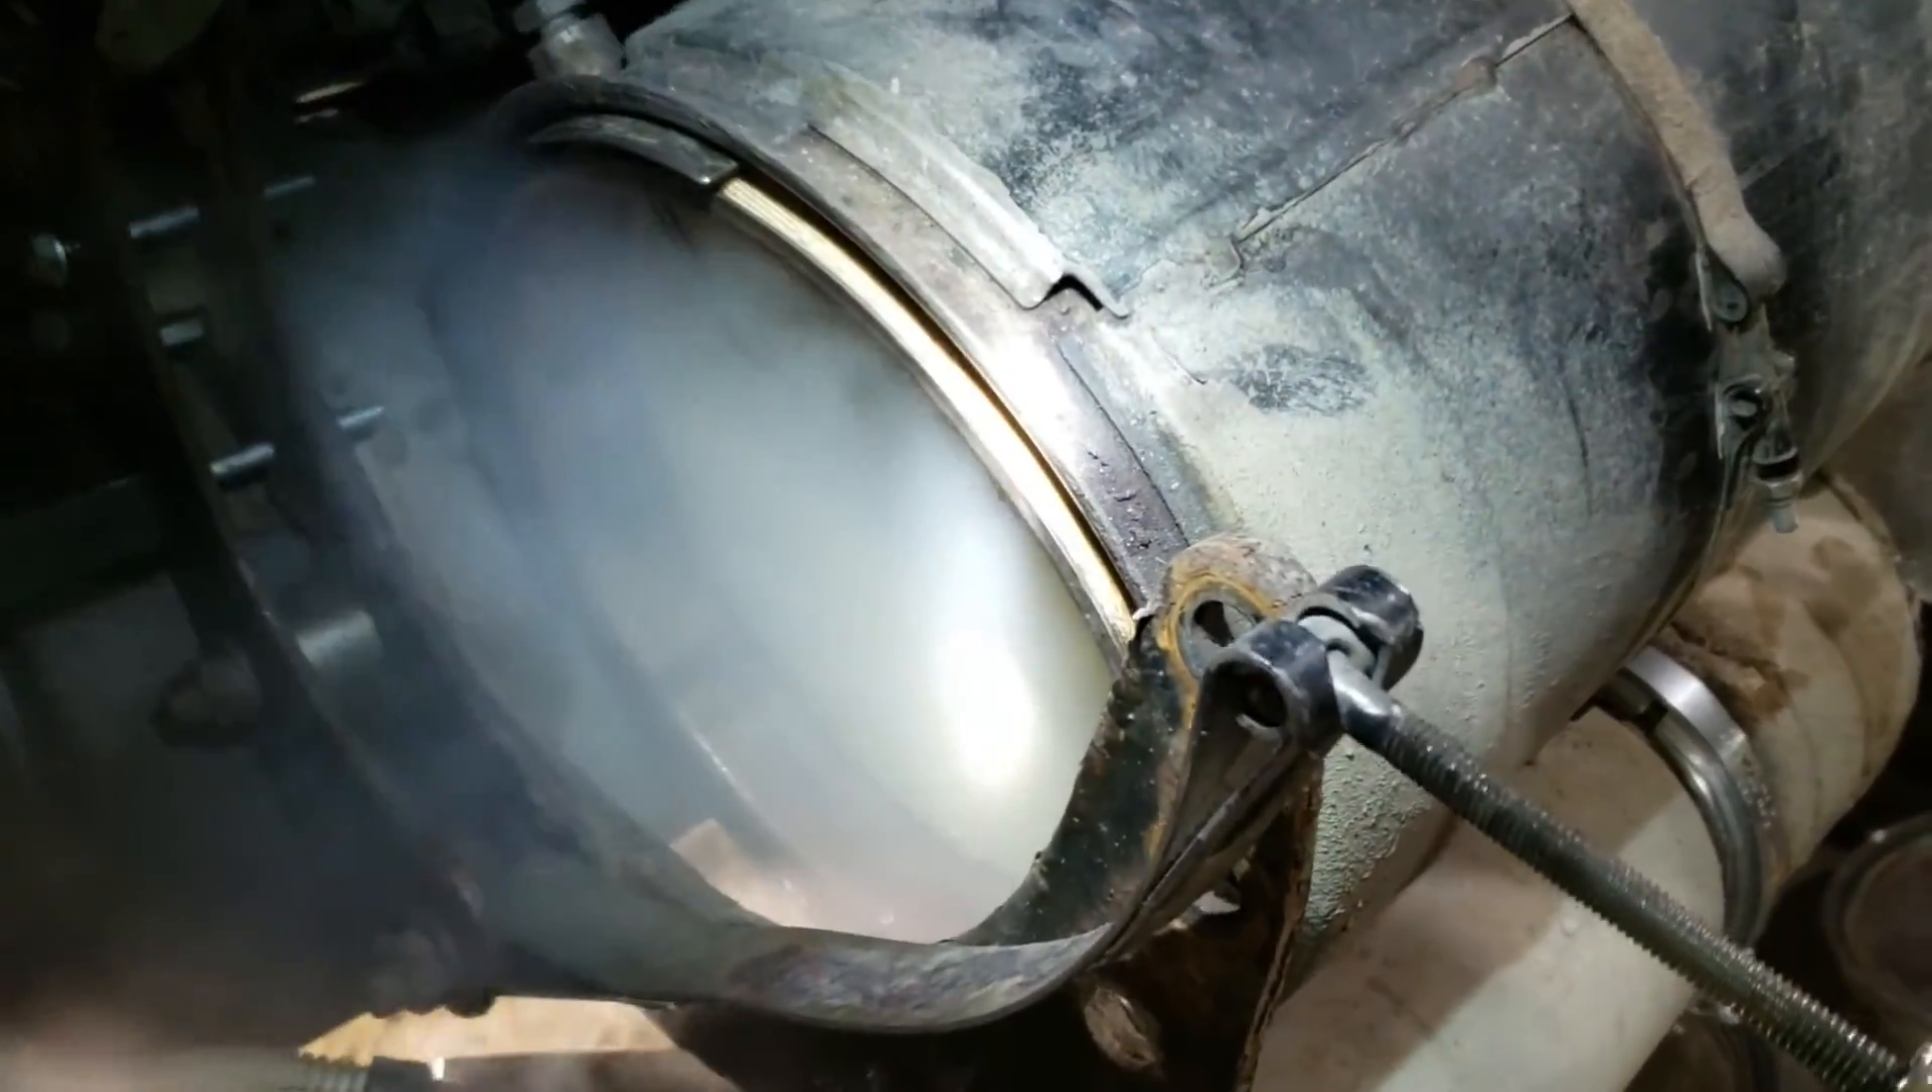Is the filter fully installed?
No.